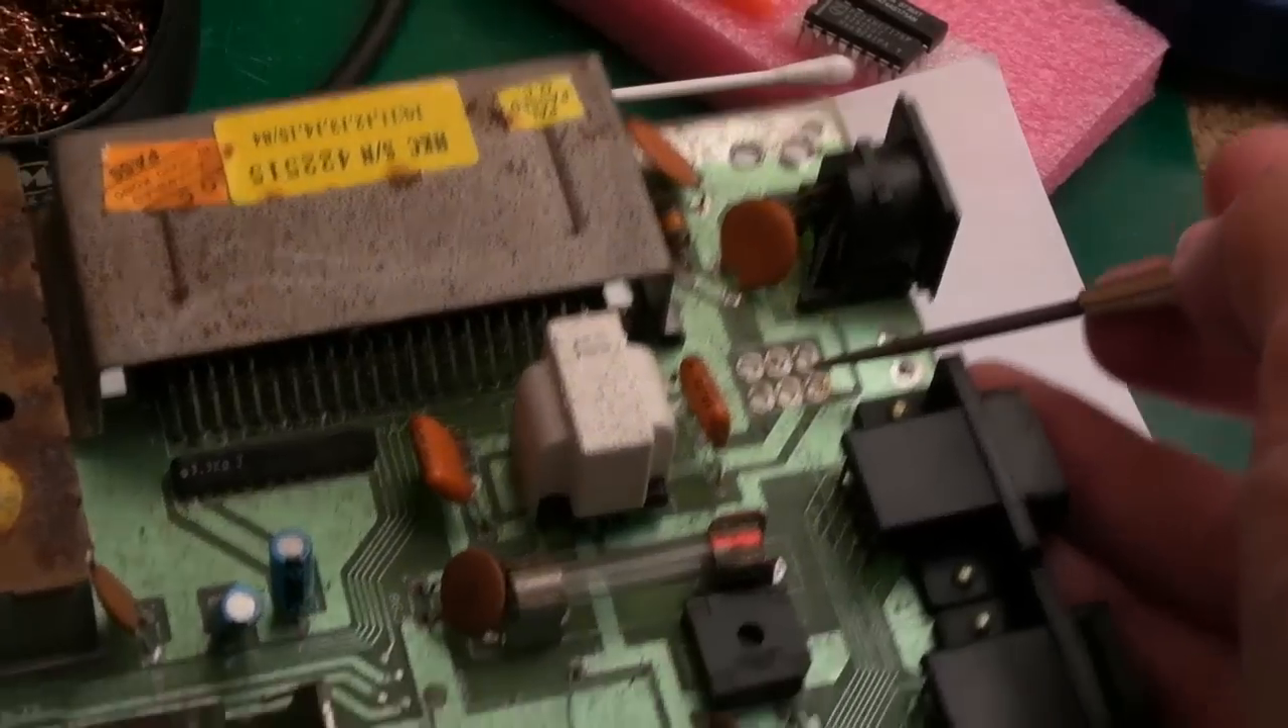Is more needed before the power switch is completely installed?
Yes.